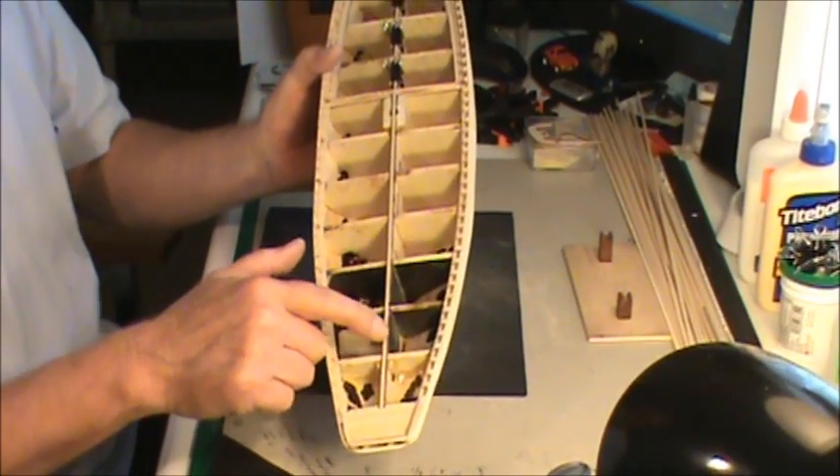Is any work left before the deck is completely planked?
Yes.